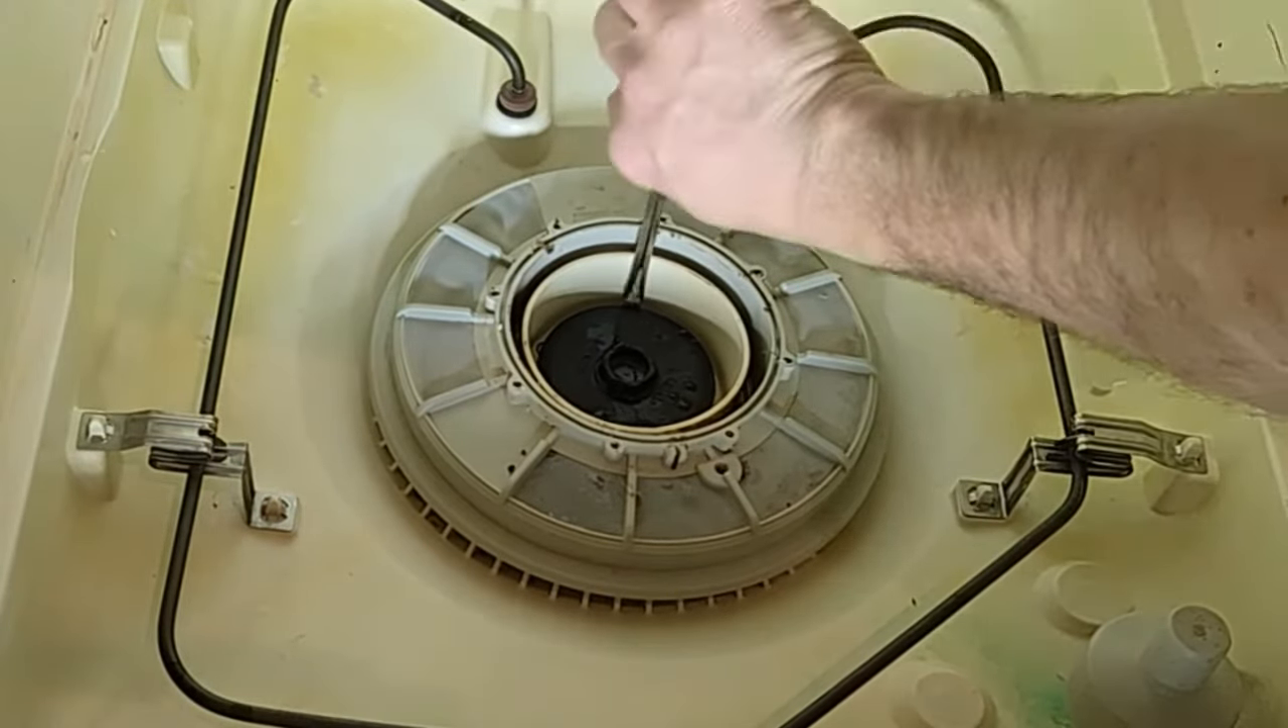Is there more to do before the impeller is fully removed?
Yes.